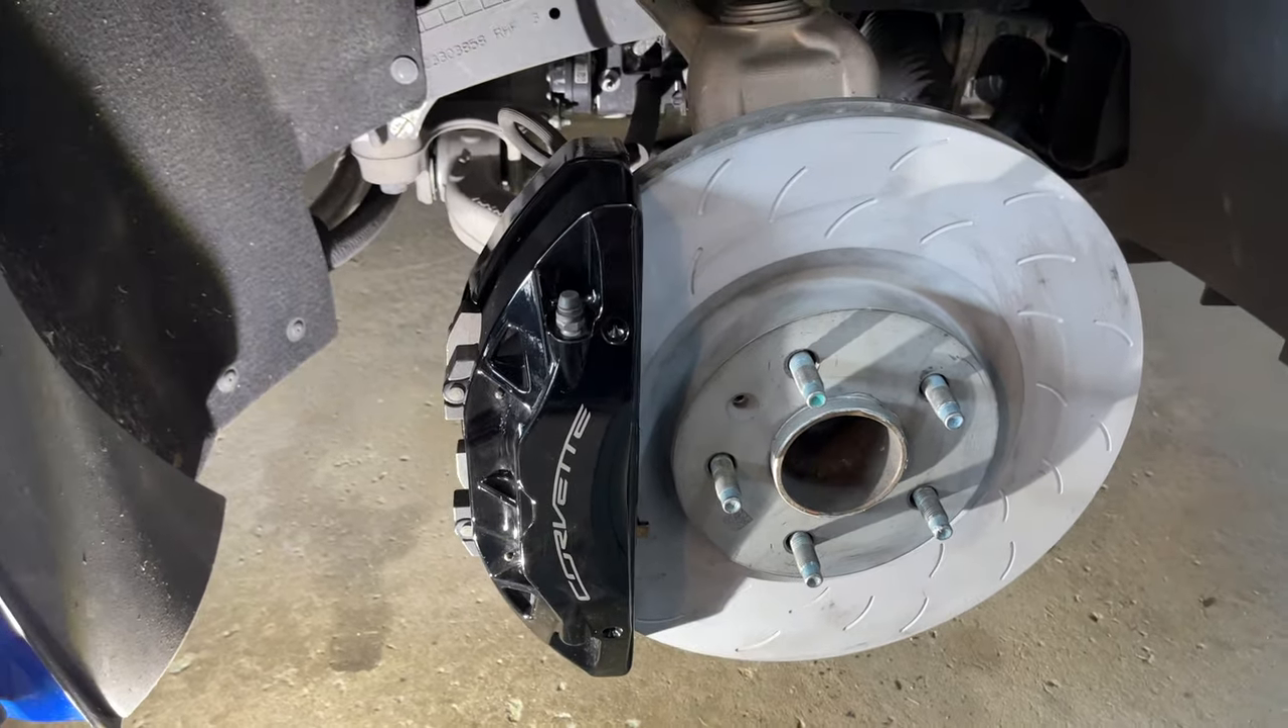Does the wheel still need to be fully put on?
Yes.